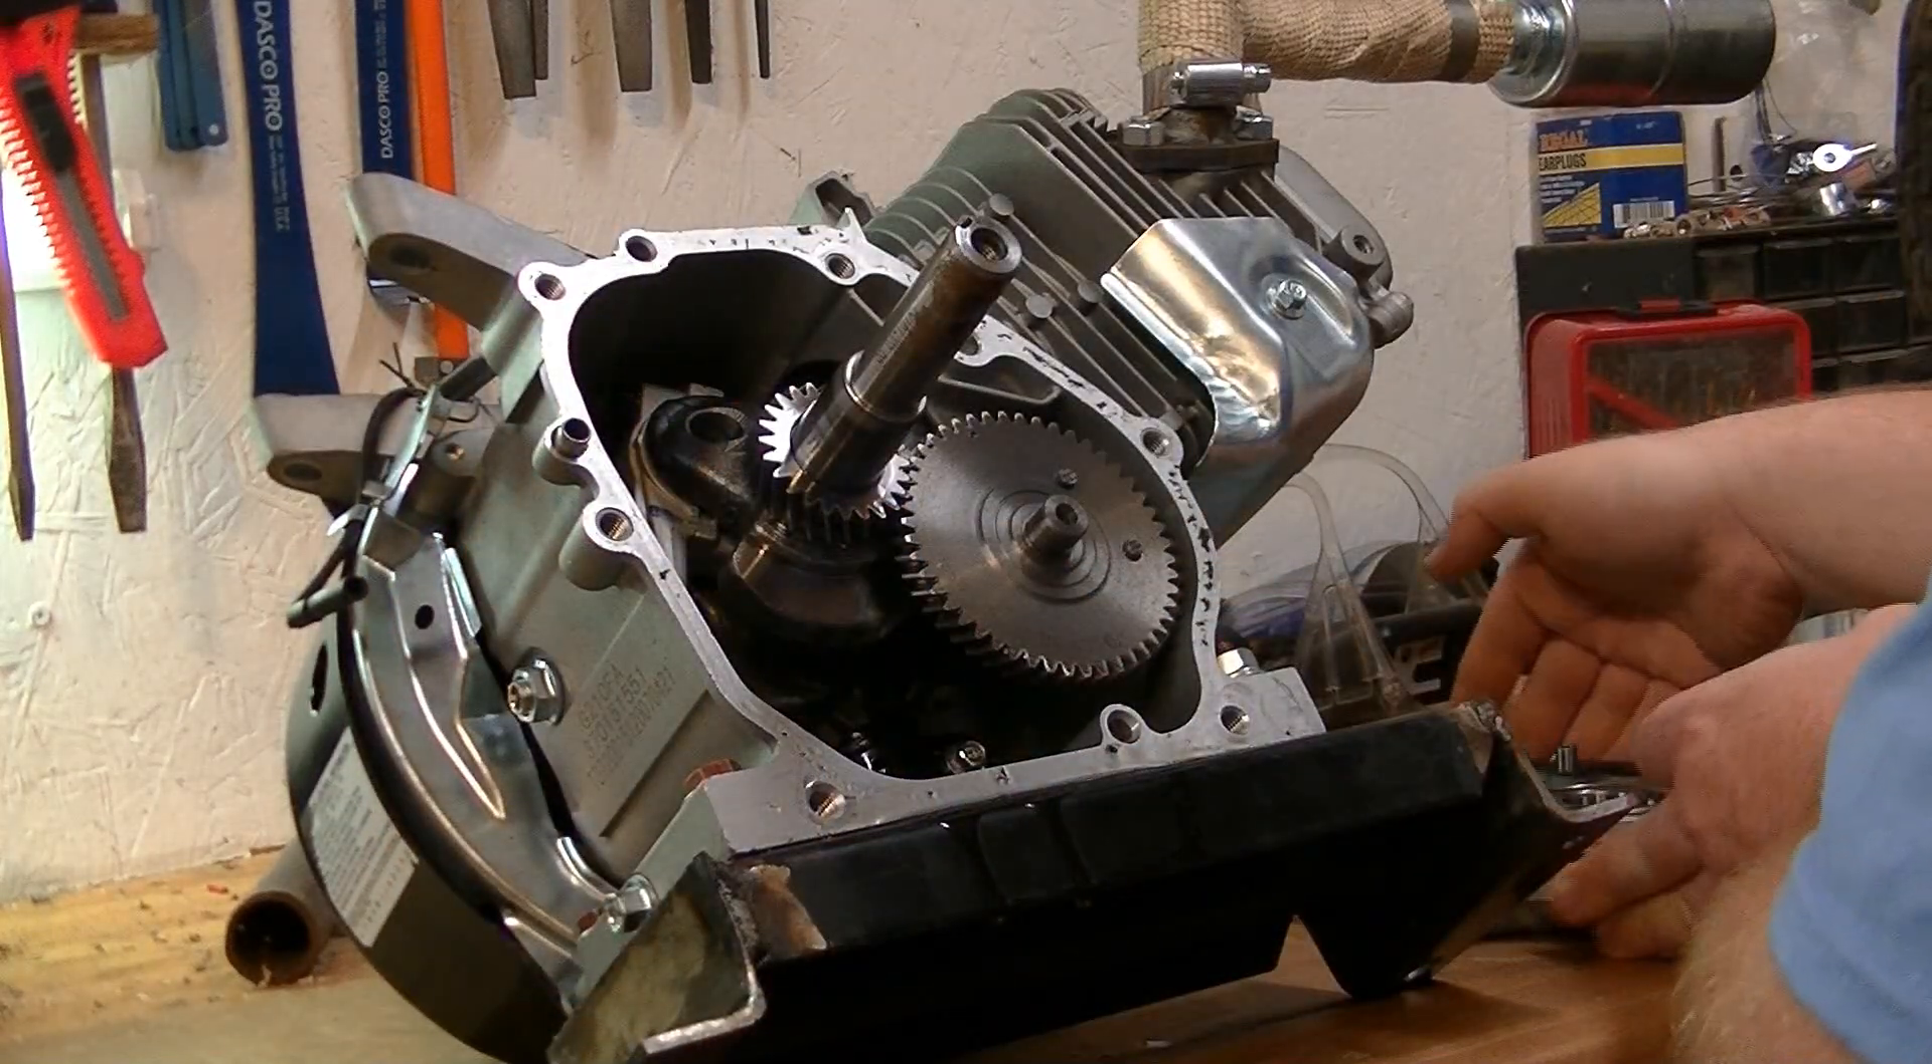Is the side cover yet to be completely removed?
No.